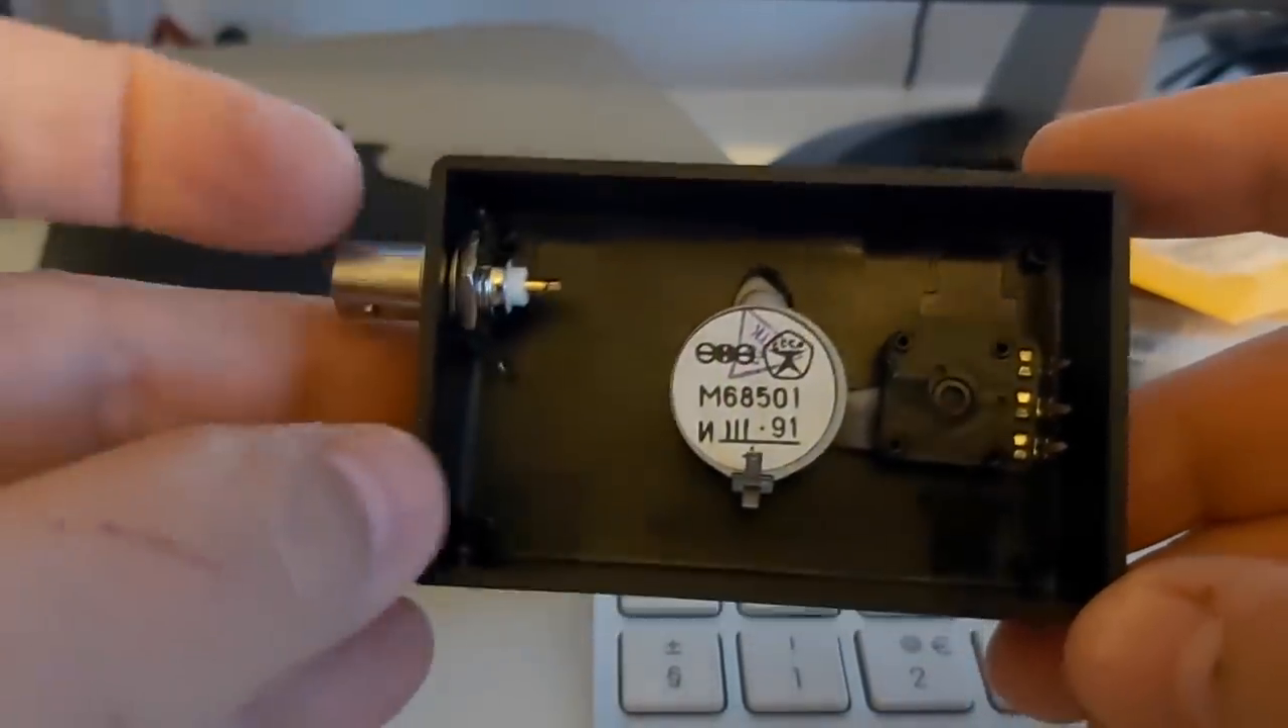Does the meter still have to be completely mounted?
No.